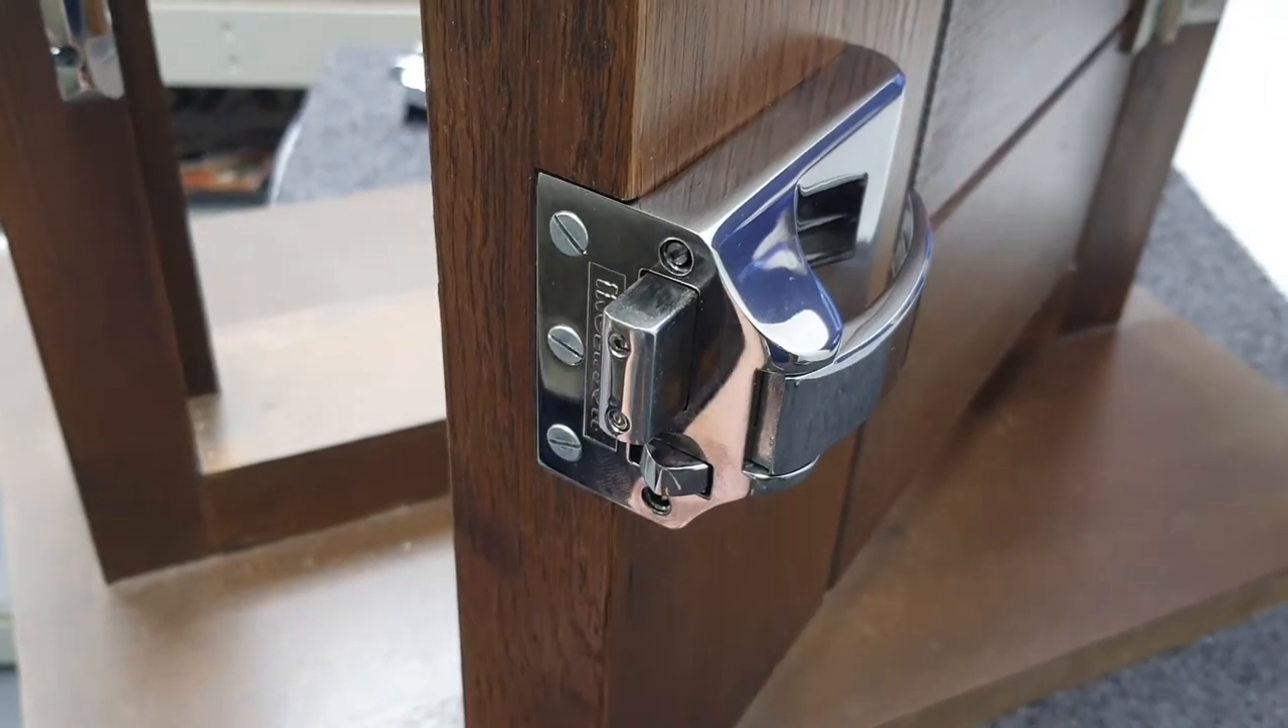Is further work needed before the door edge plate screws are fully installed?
No.